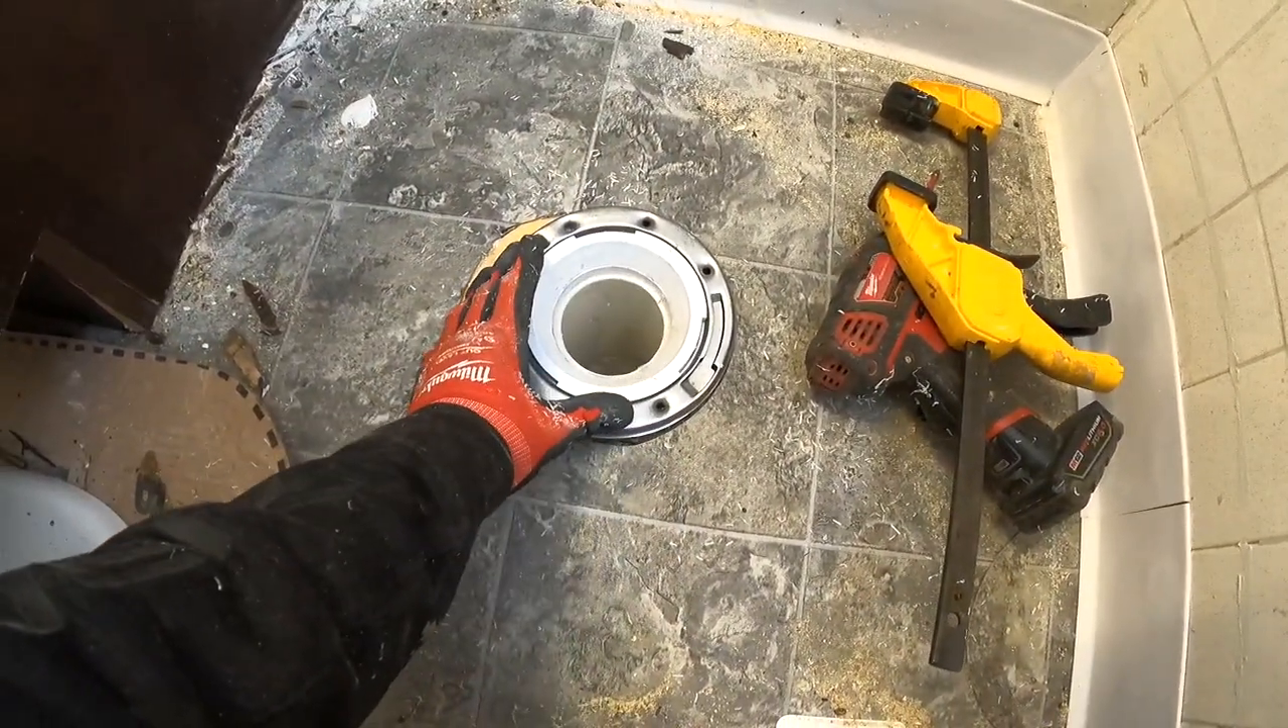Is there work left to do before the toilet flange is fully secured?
Yes.